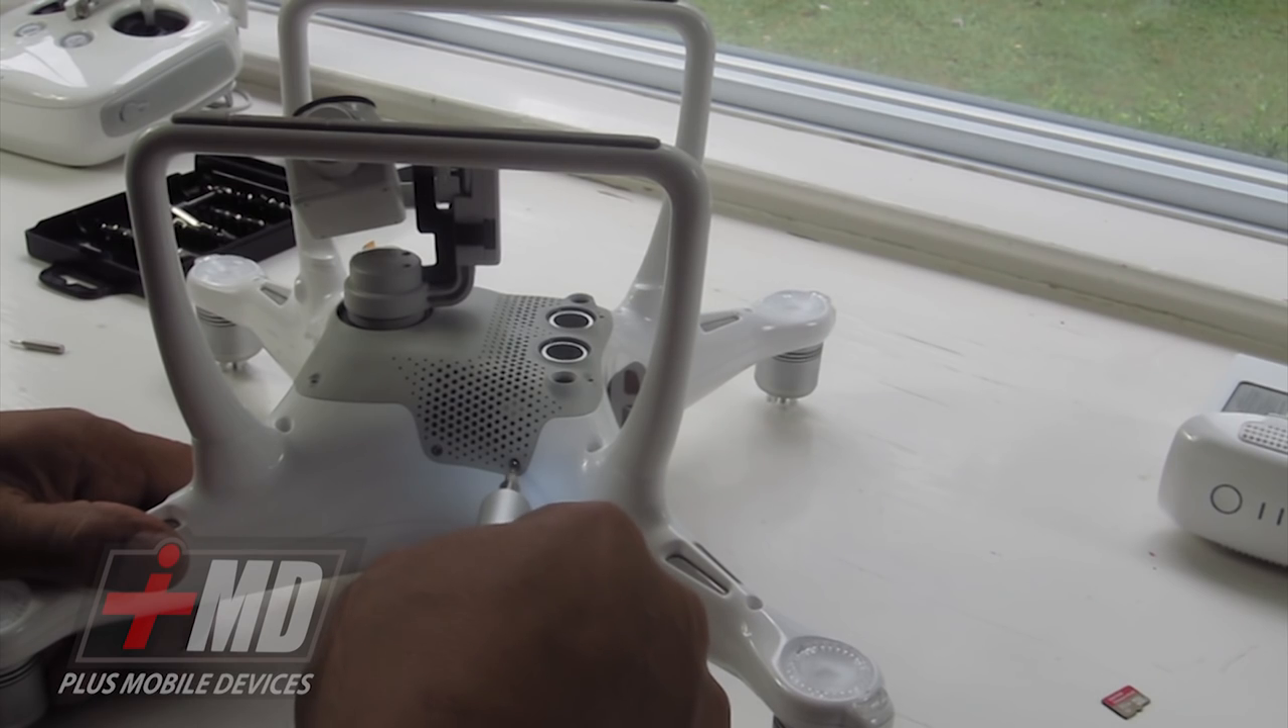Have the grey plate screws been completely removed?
No.